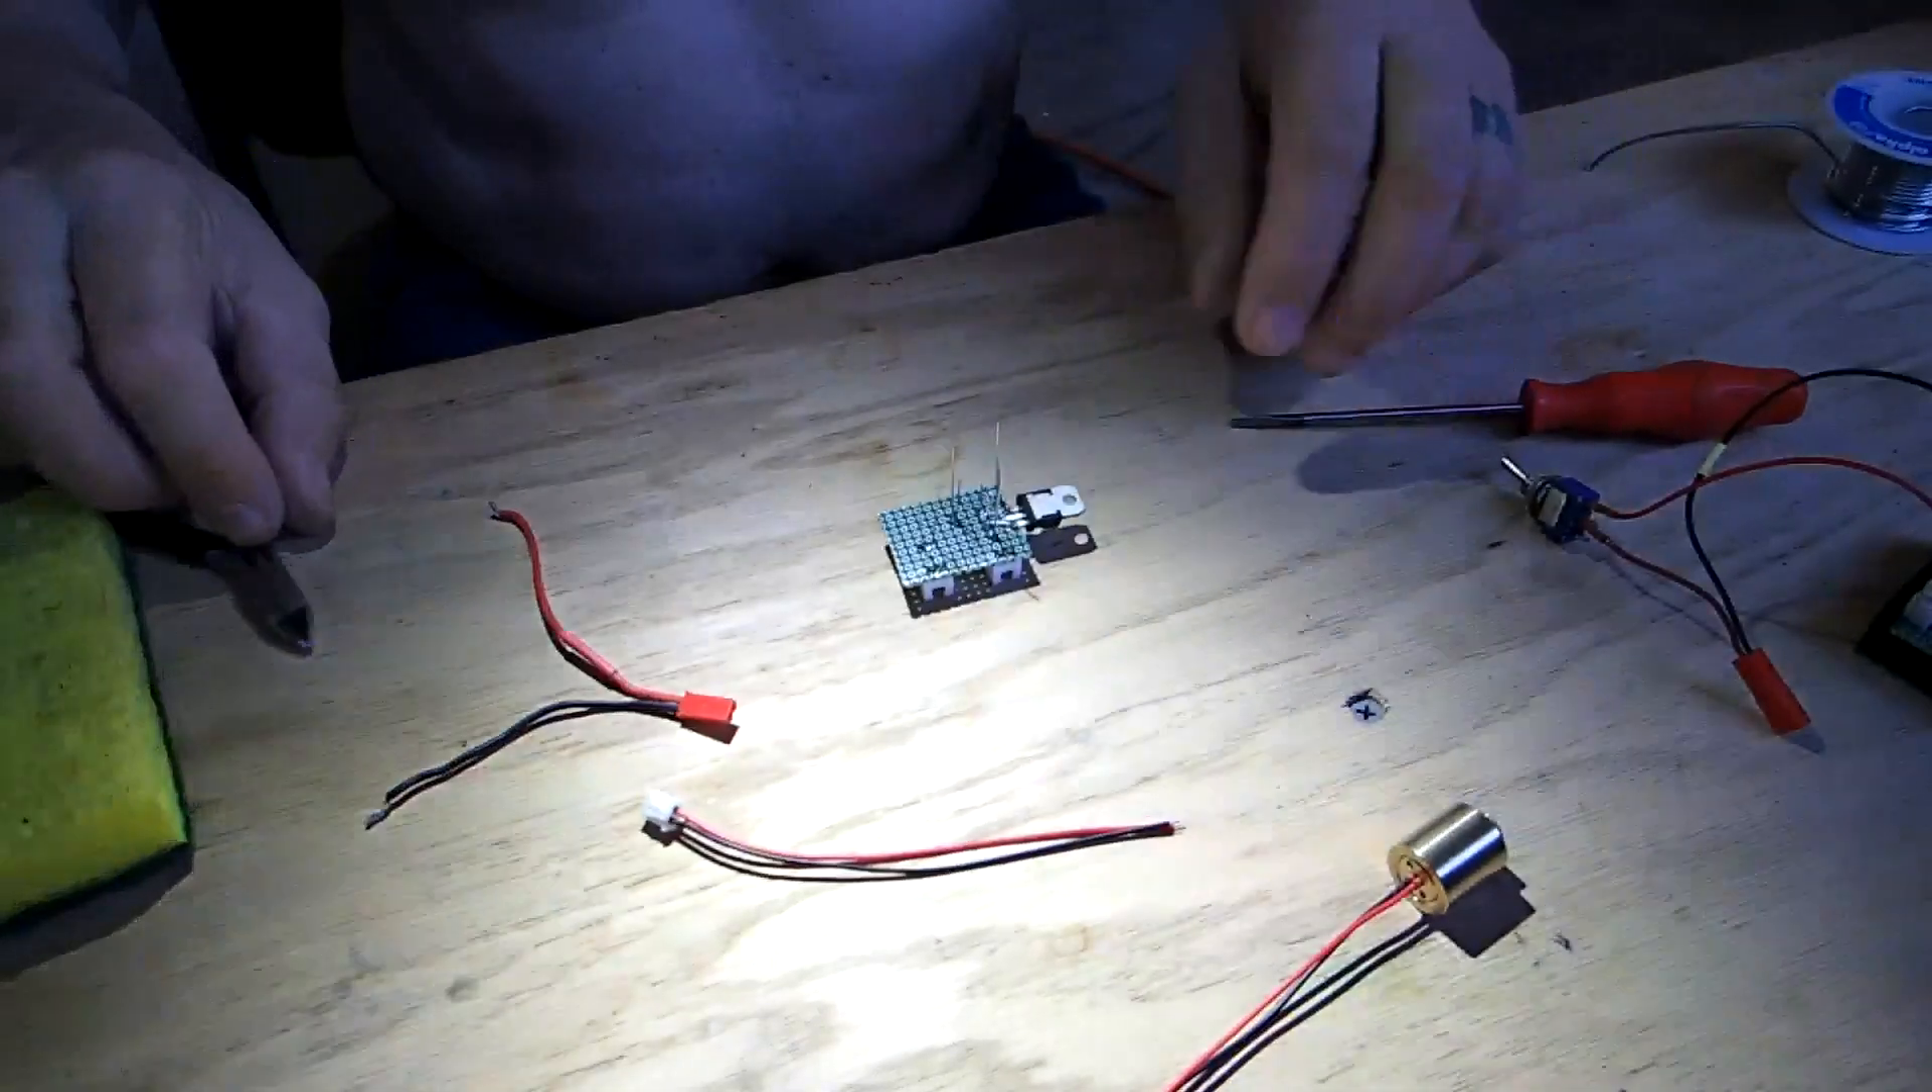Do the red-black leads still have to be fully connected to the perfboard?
Yes.